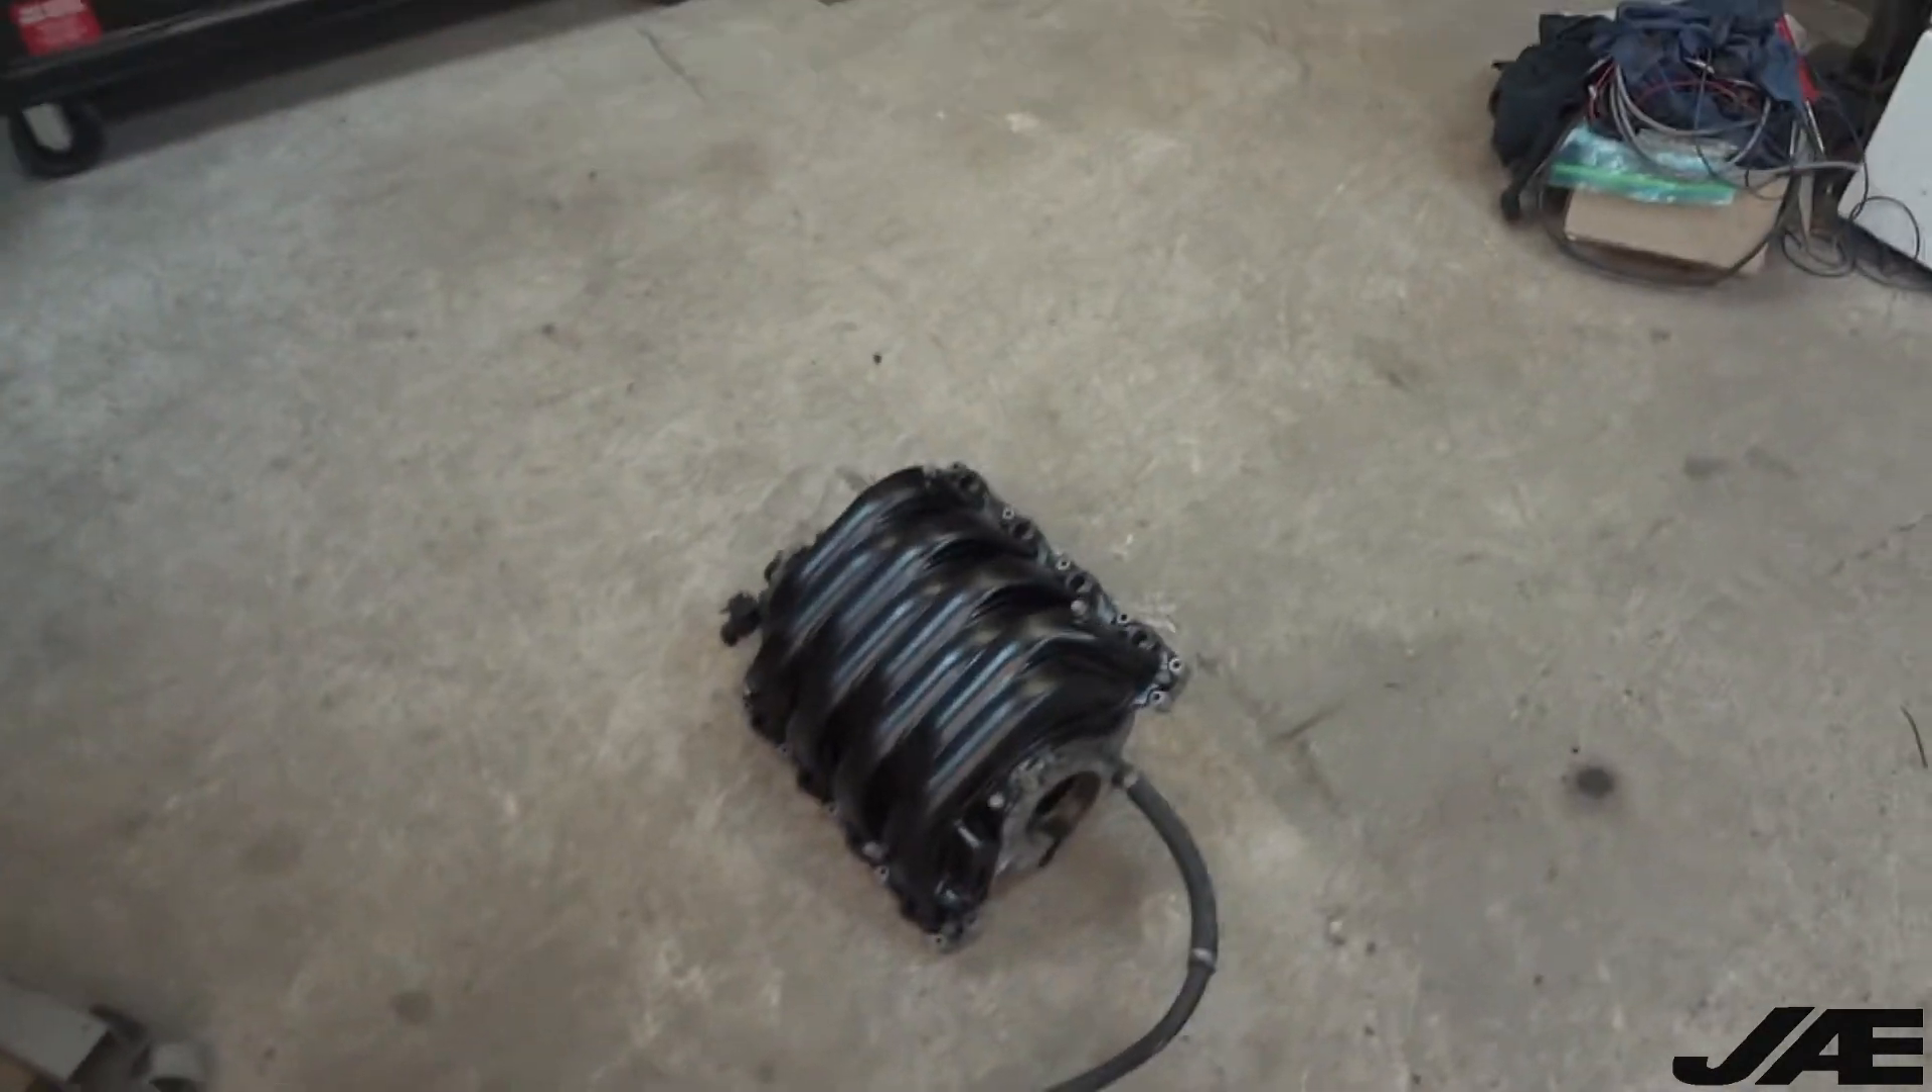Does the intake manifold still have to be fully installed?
Yes.